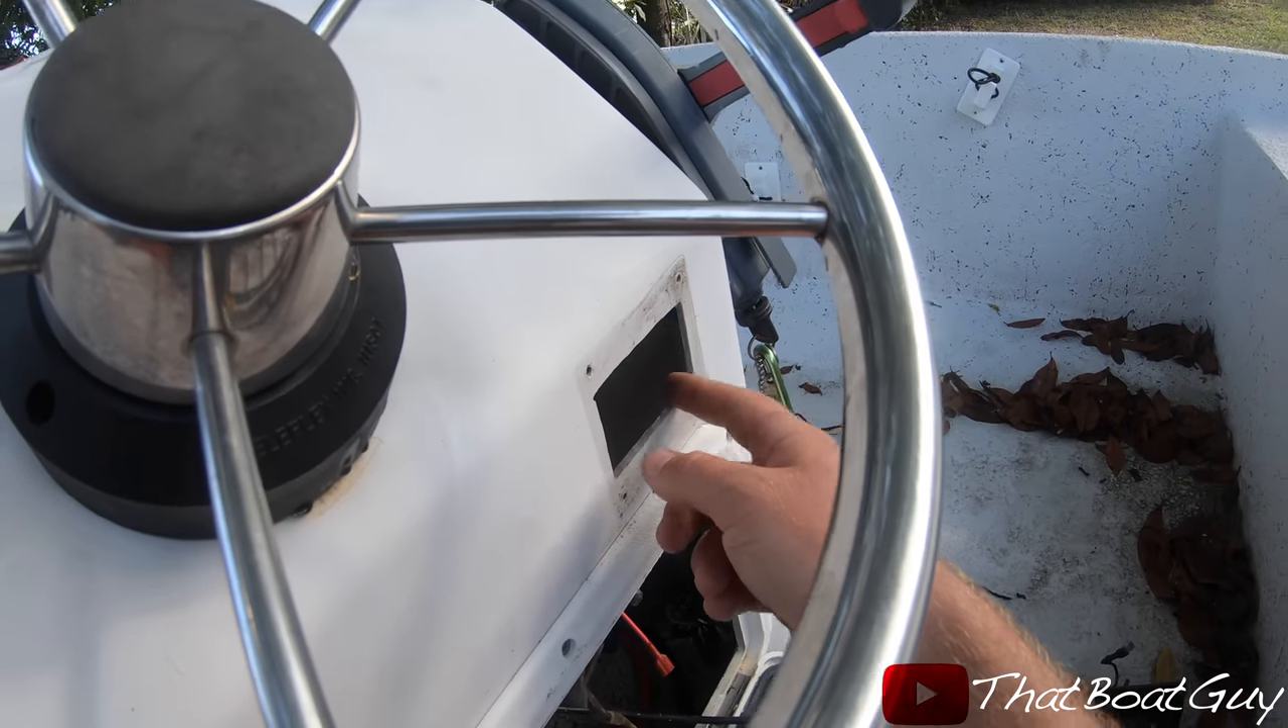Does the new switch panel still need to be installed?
Yes.